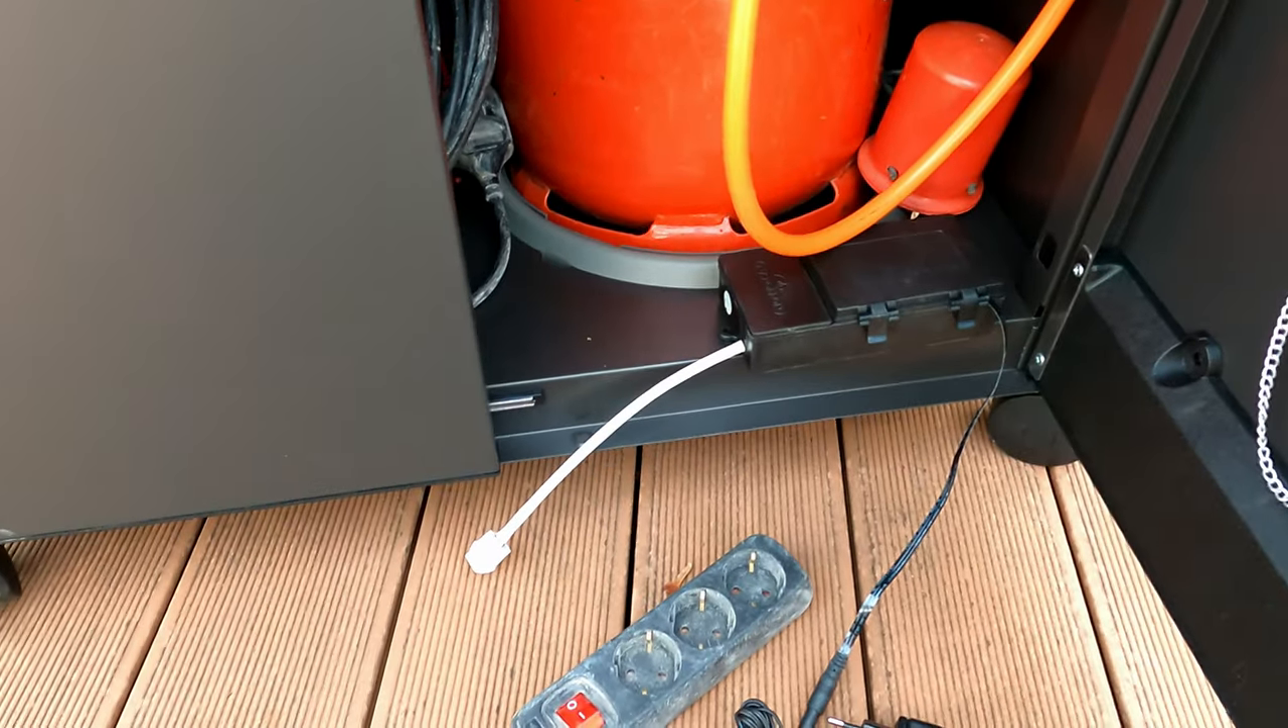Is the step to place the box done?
Yes.